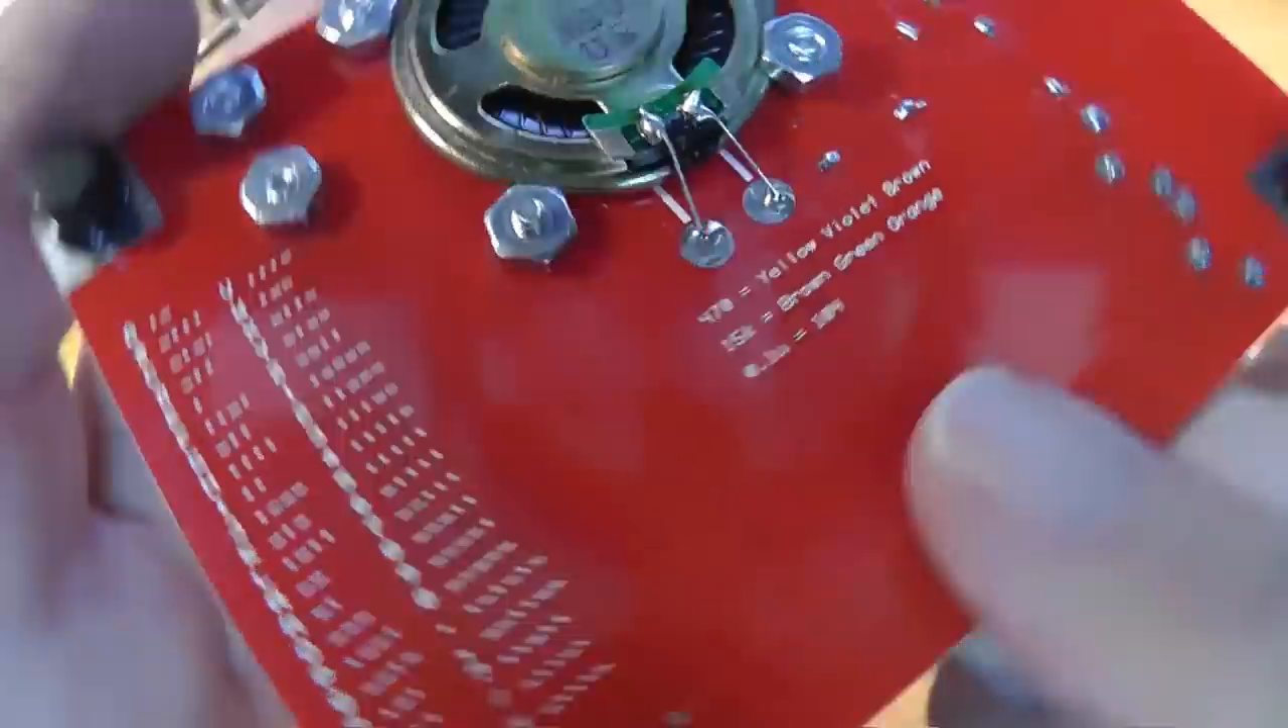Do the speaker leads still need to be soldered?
No.